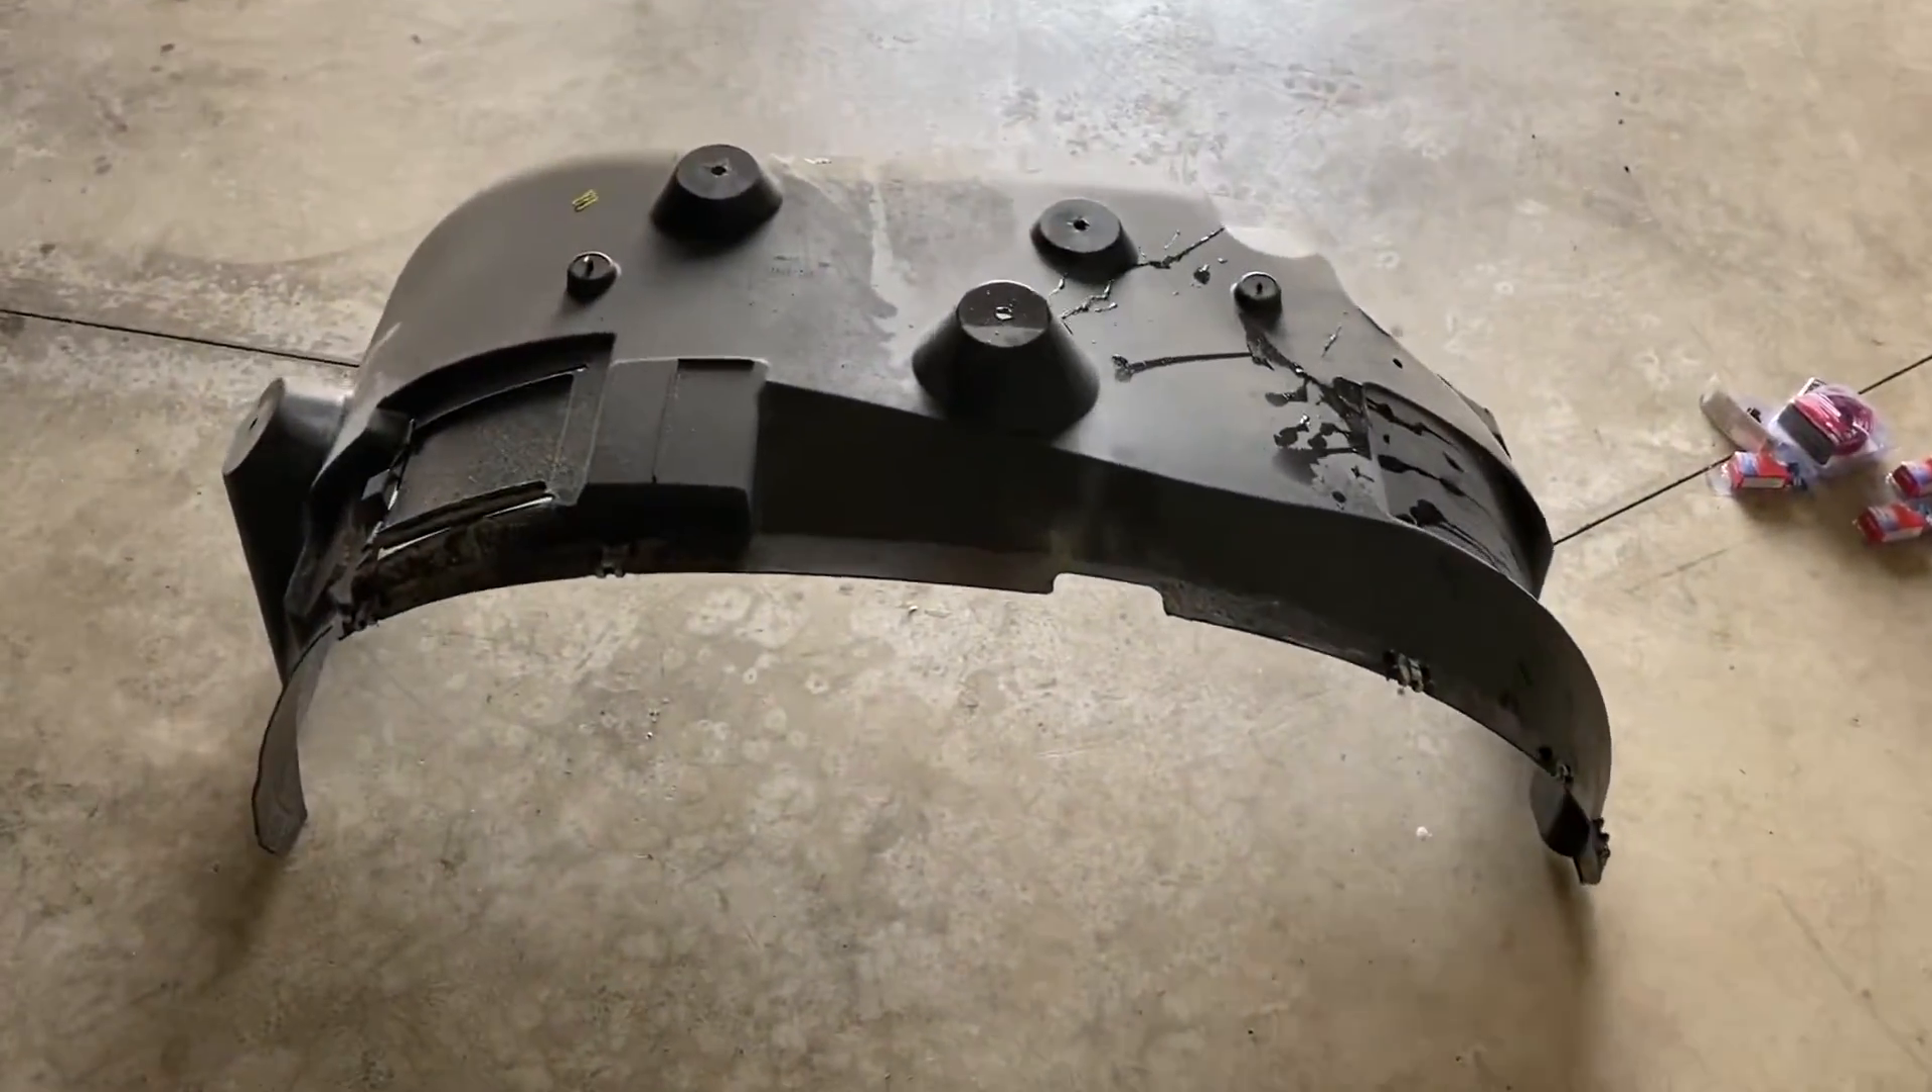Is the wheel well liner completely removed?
Yes.